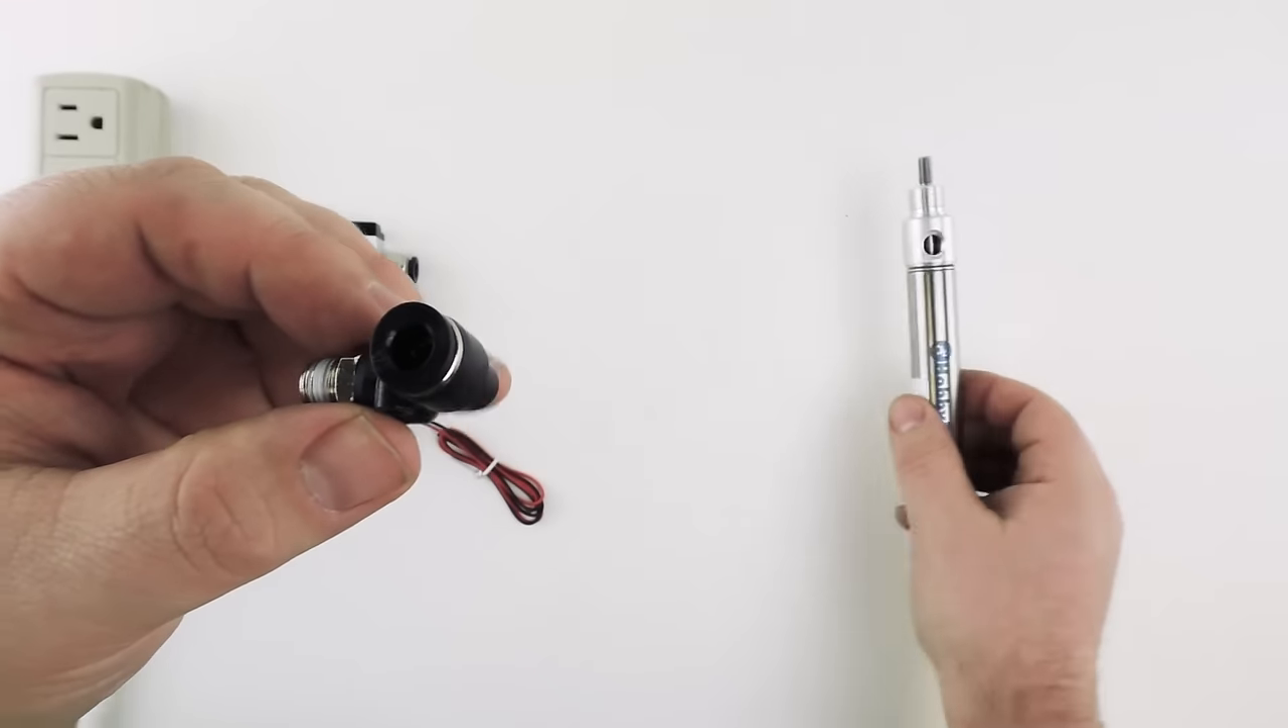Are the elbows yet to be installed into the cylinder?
Yes.